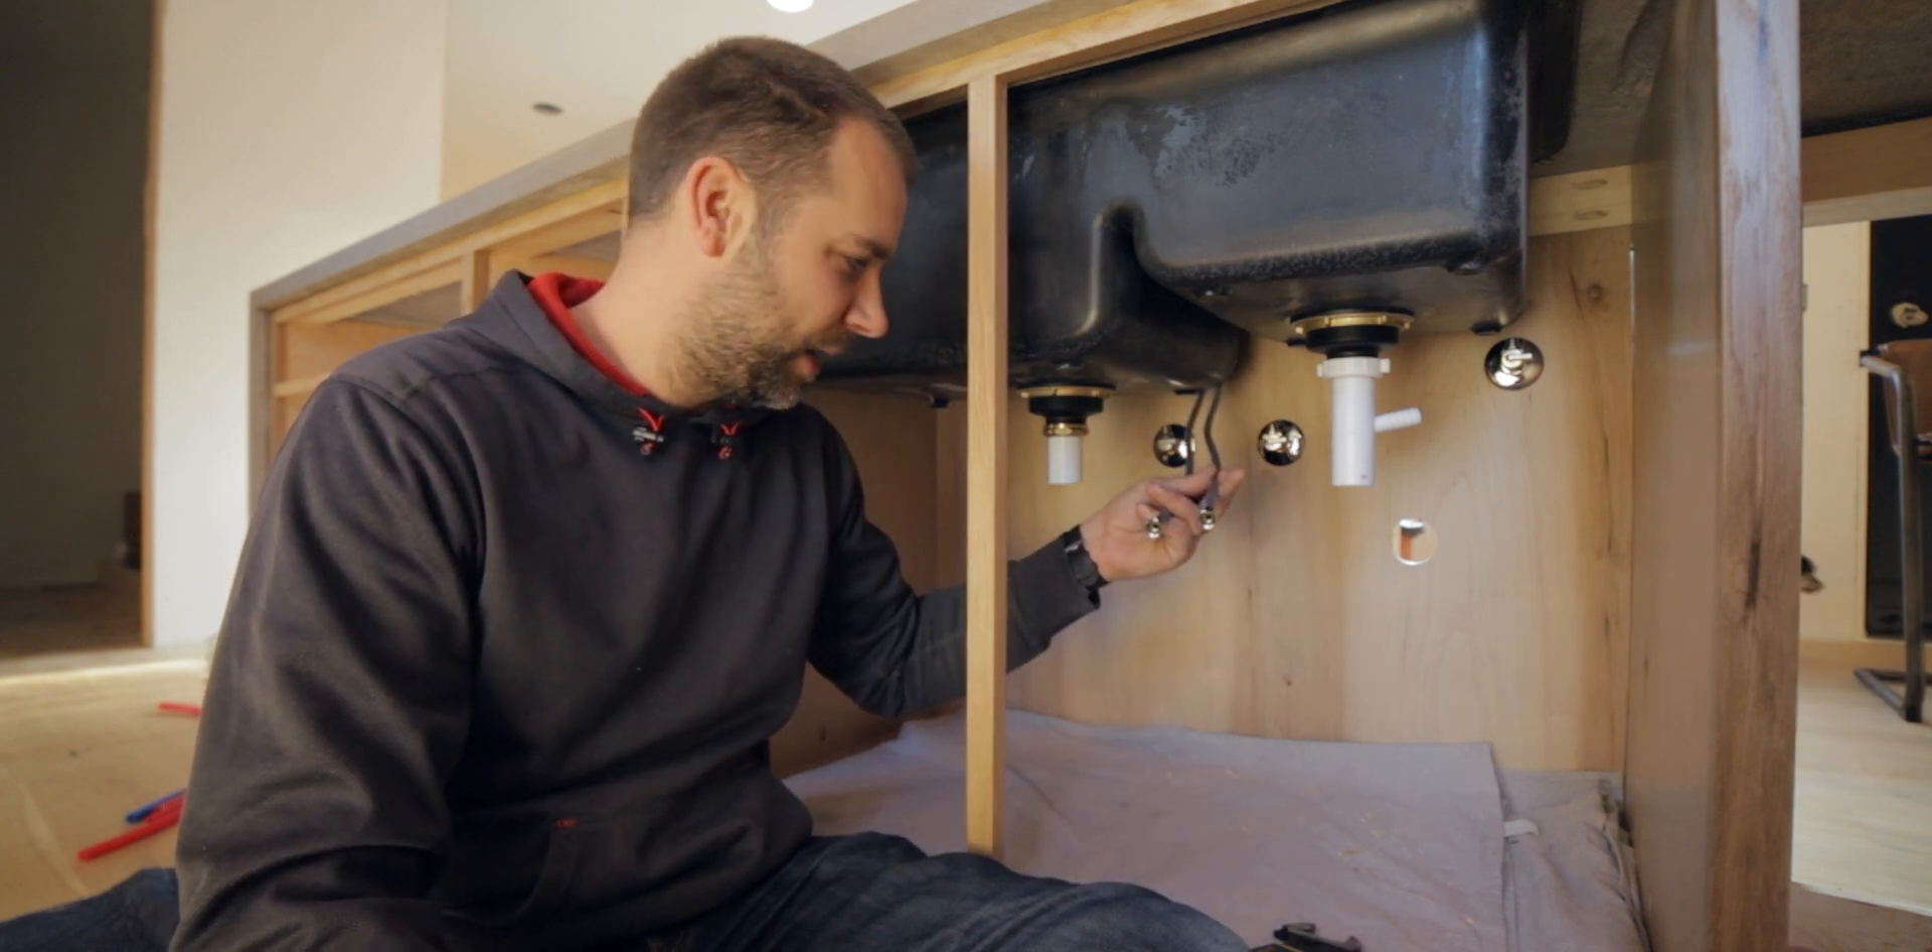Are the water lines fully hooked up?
No.